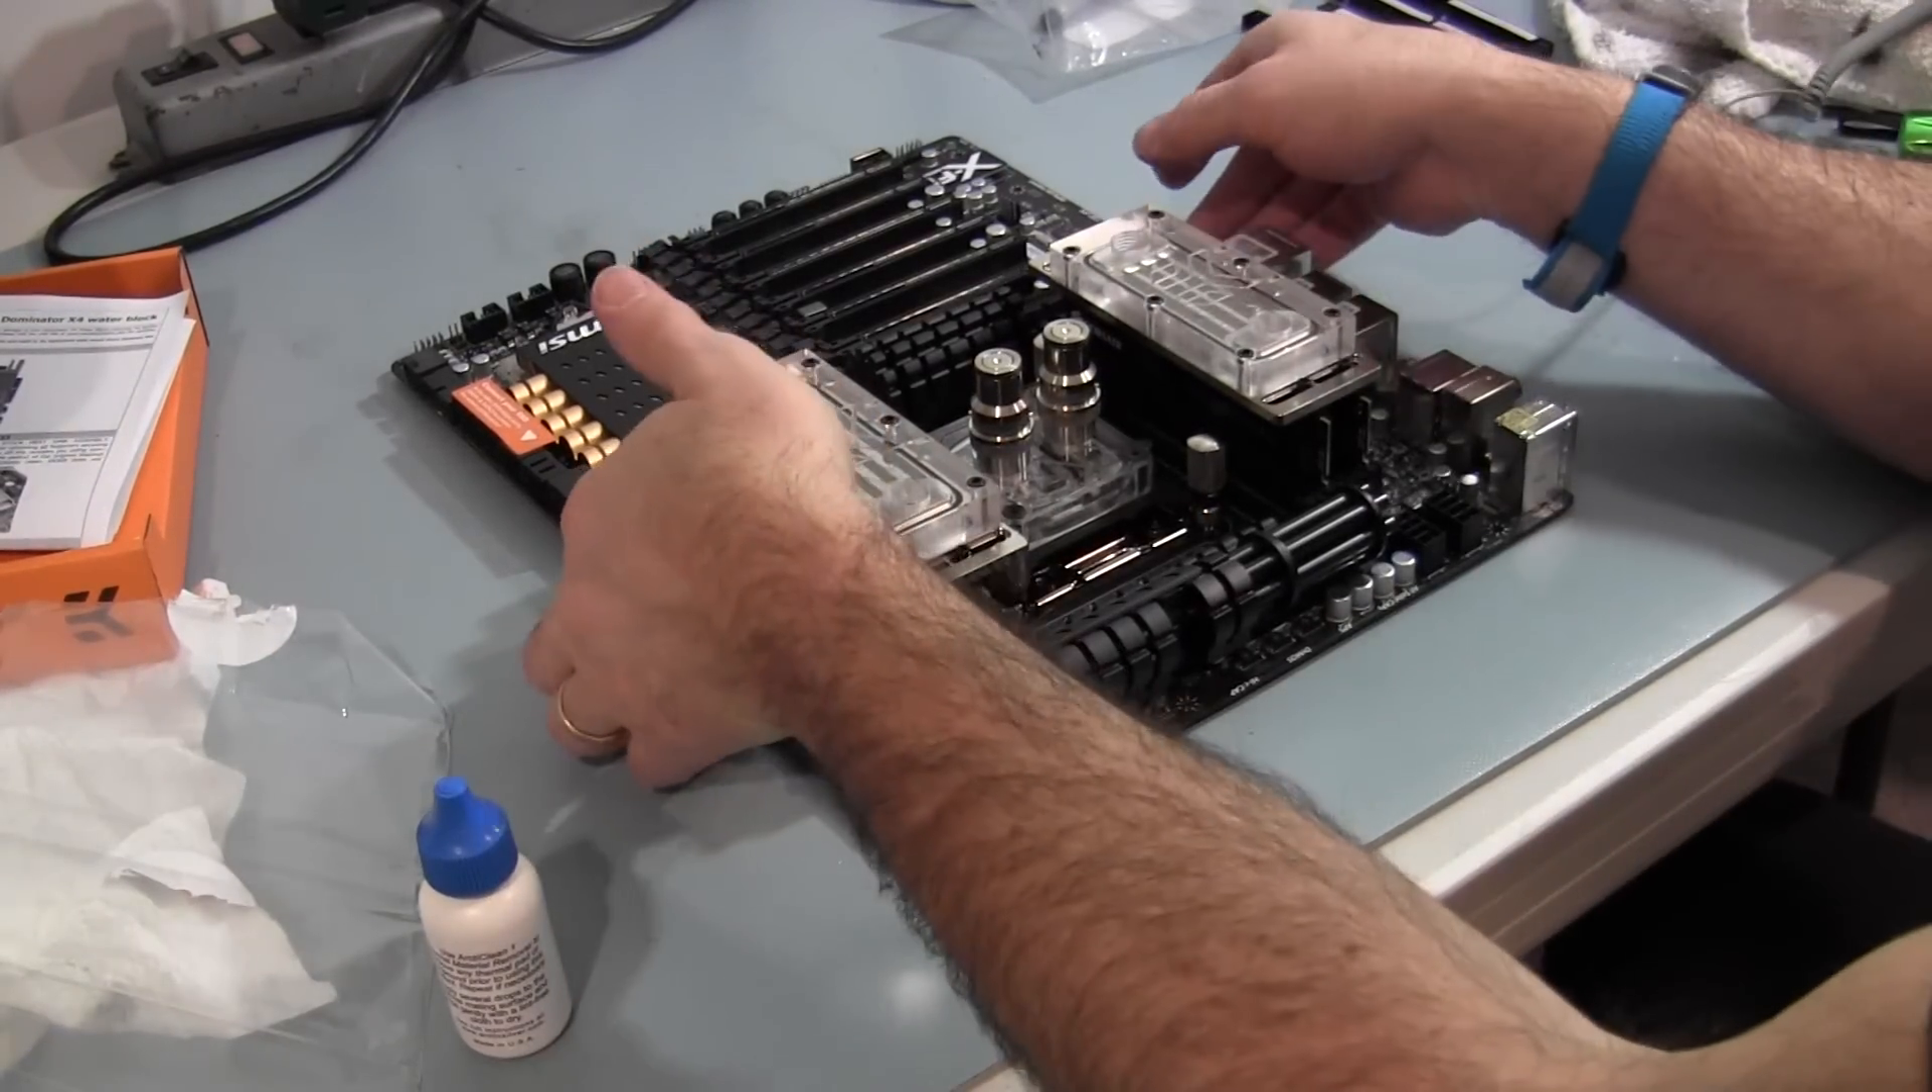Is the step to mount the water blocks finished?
Yes.